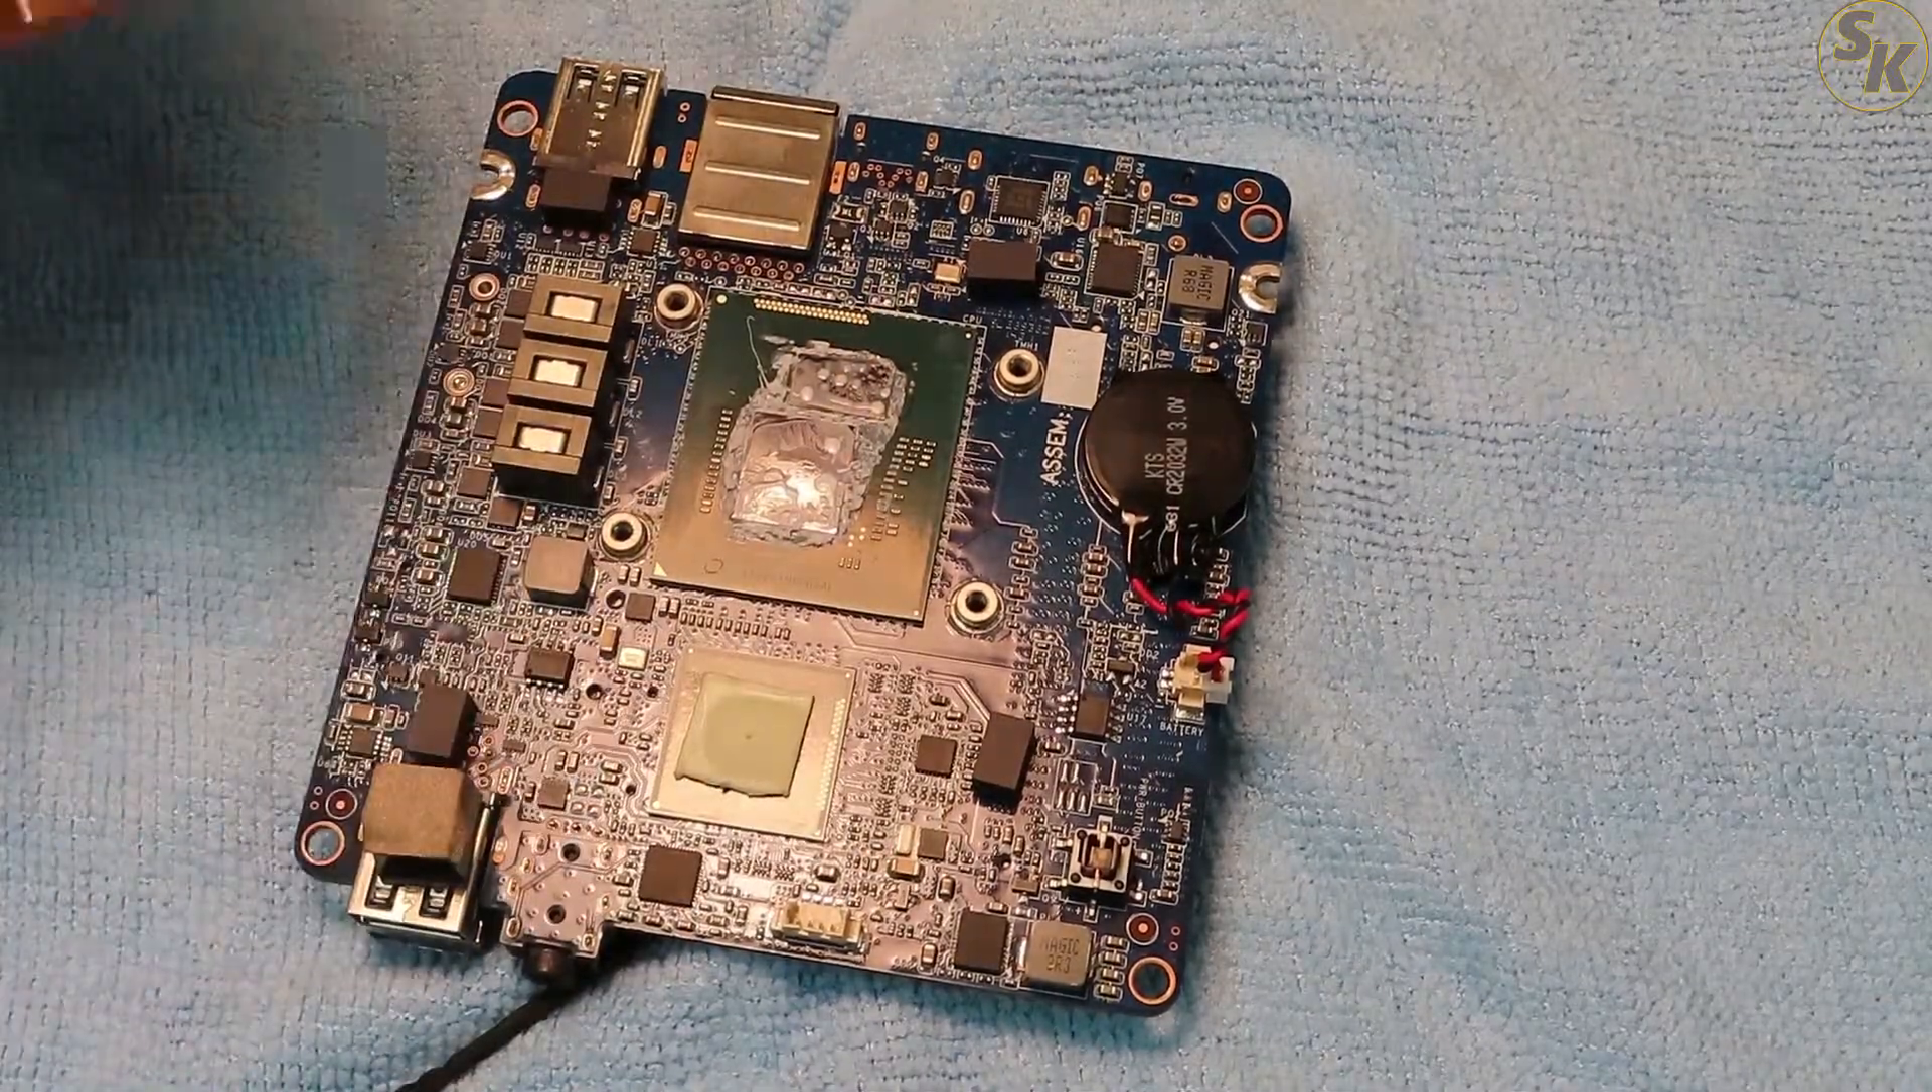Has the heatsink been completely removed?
Yes.